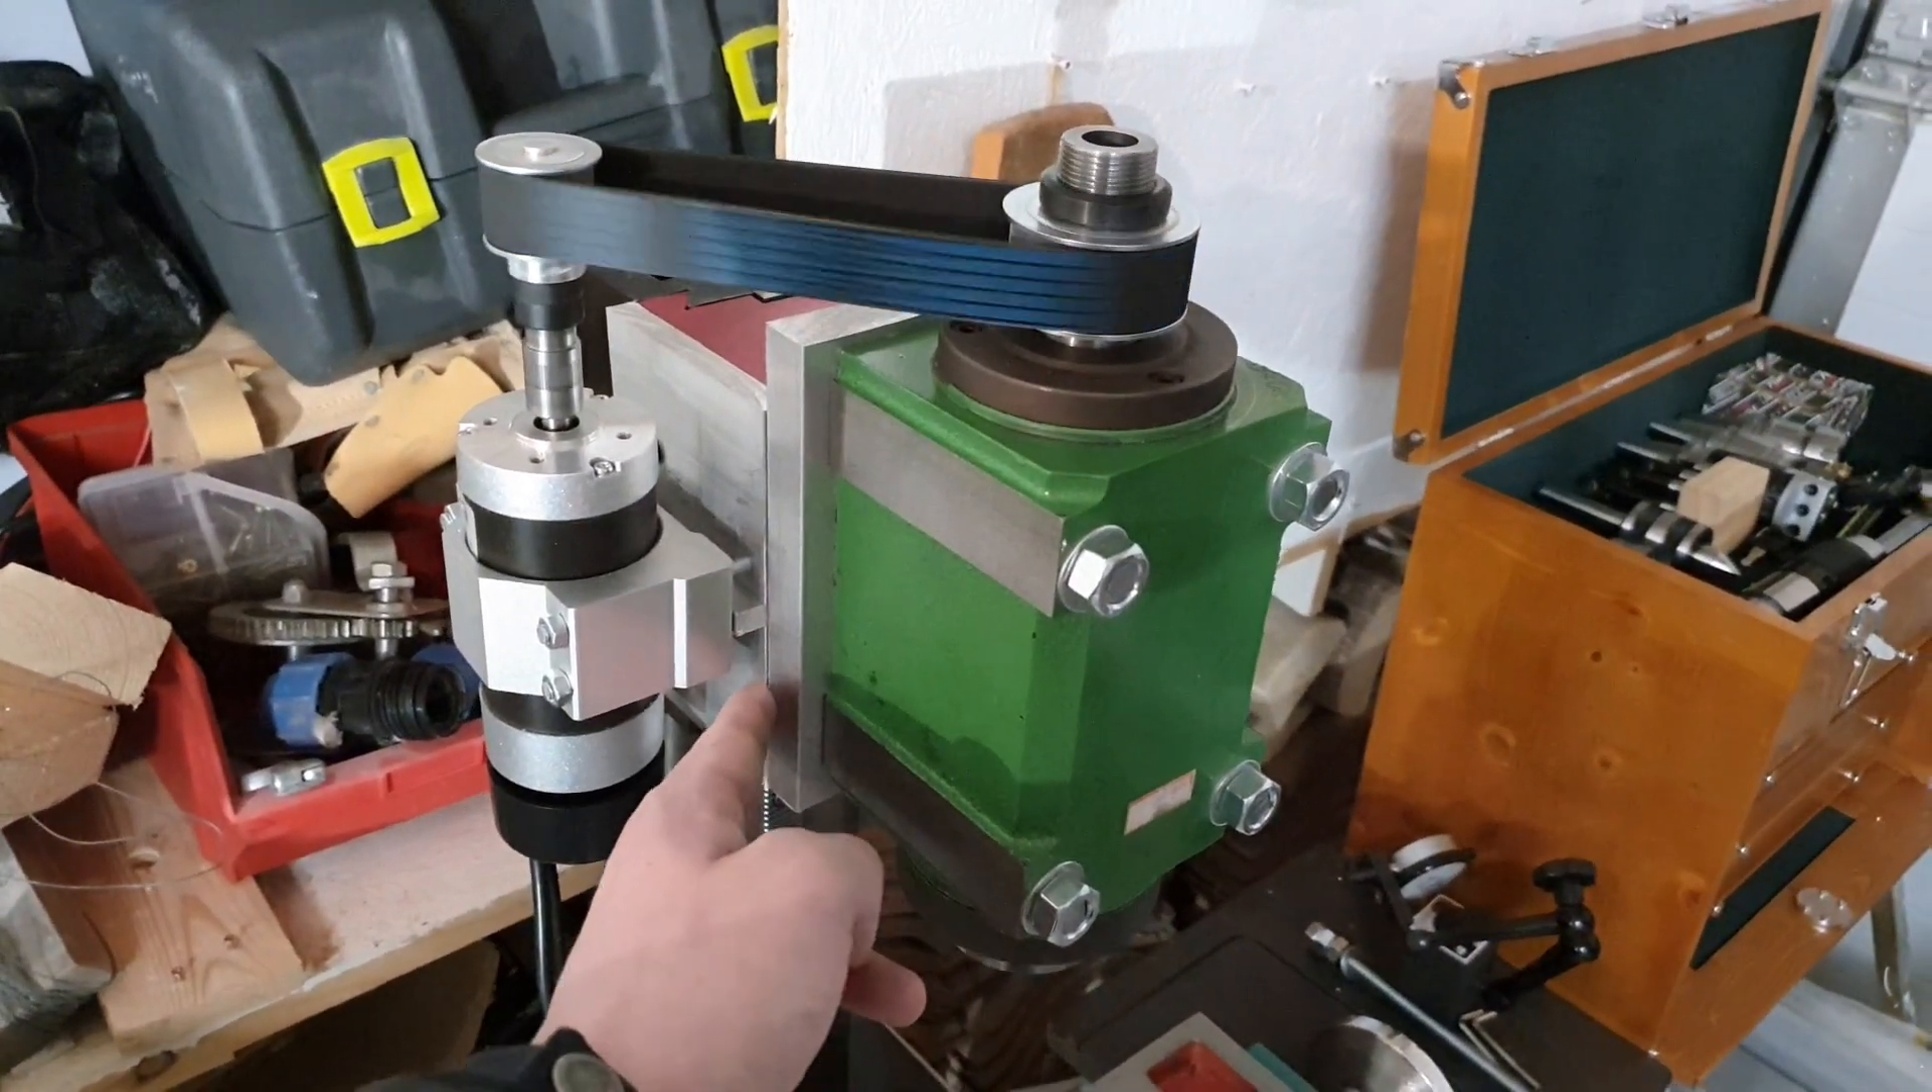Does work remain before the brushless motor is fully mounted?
No.